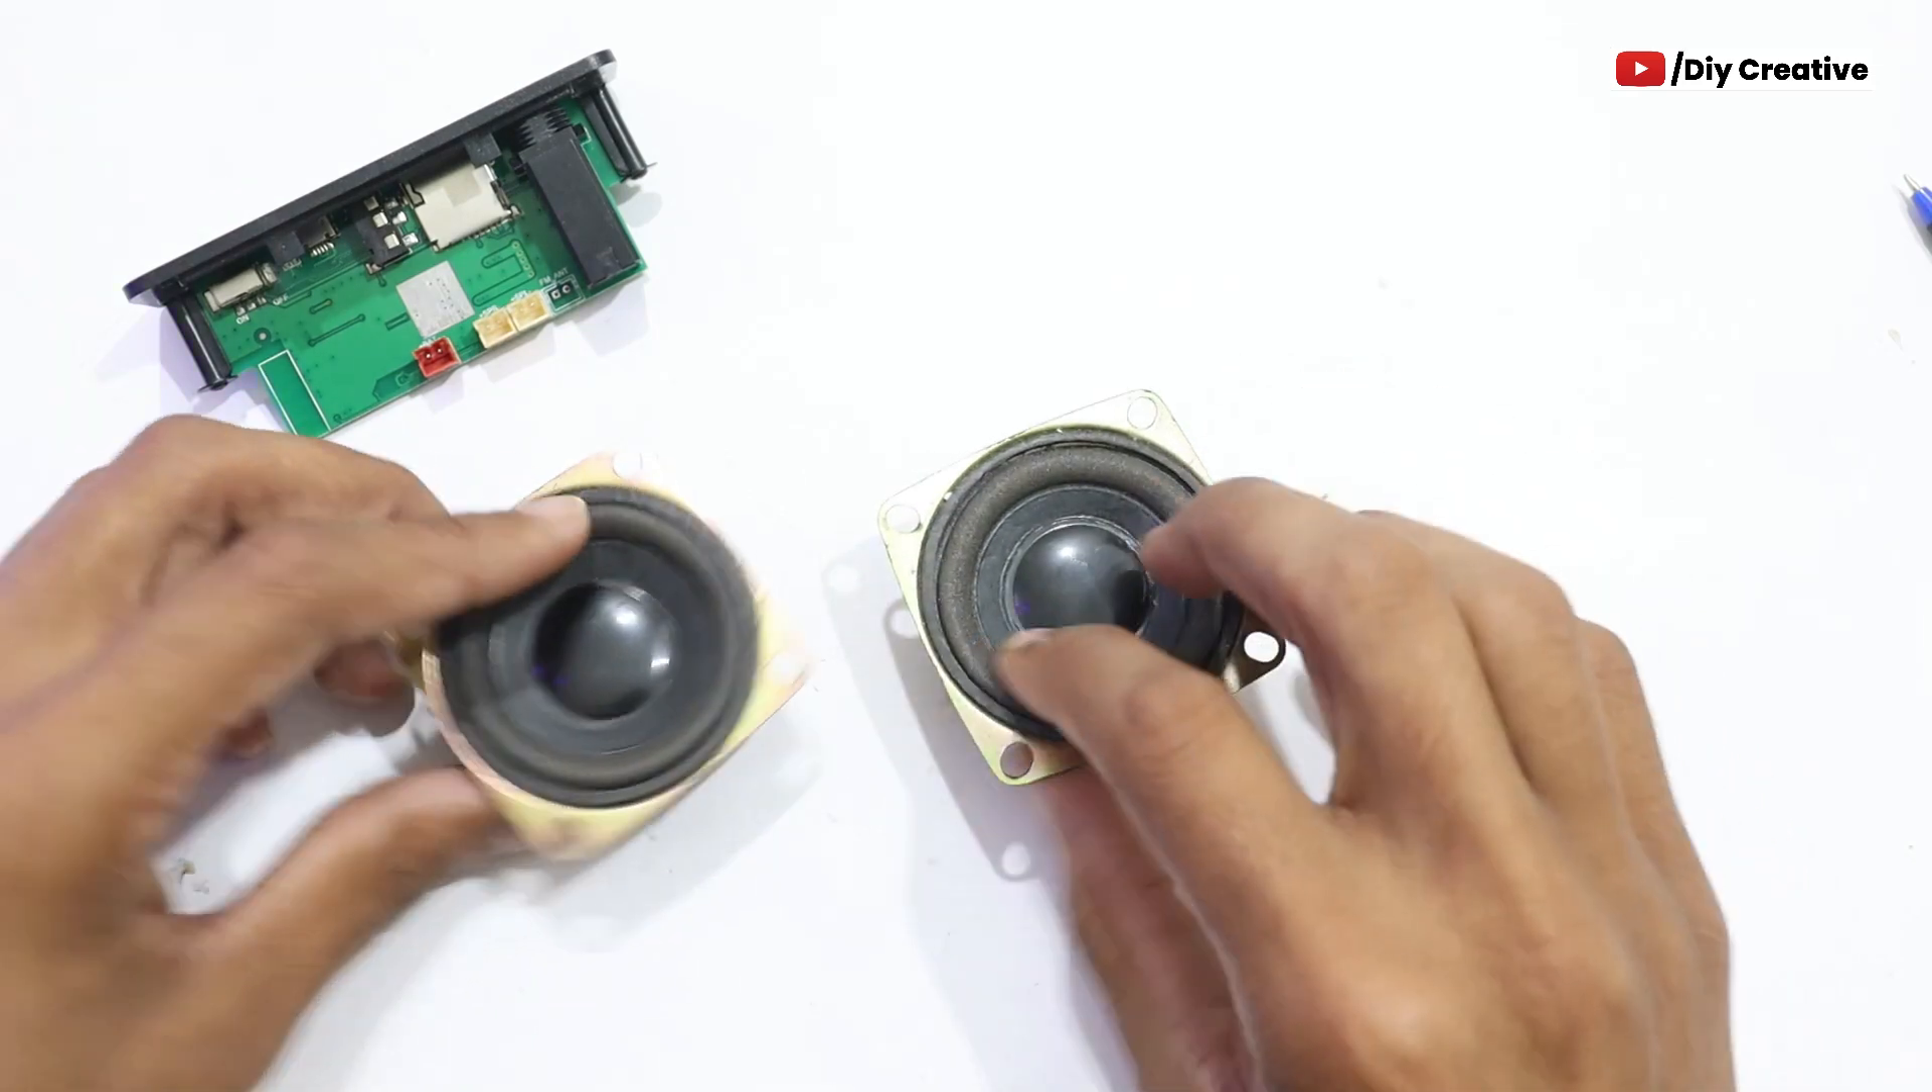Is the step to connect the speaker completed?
No.